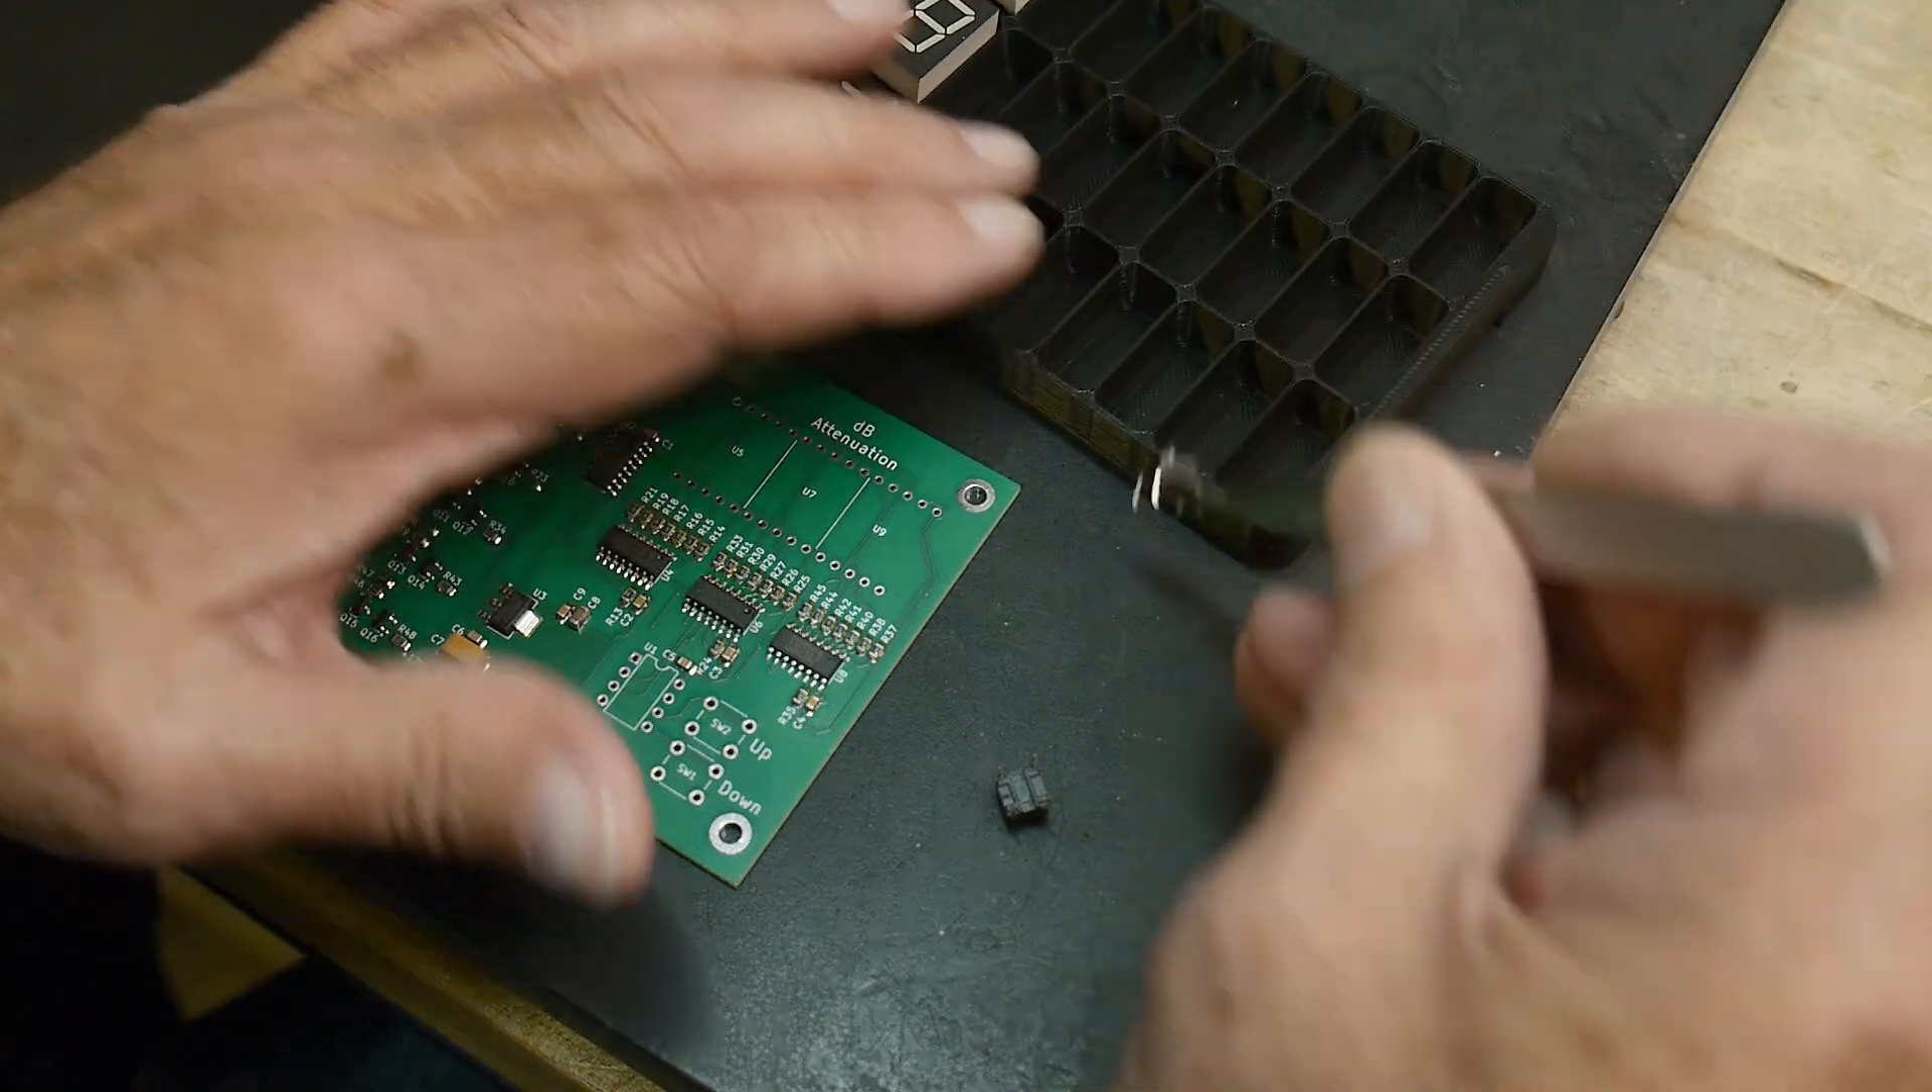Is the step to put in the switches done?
No.